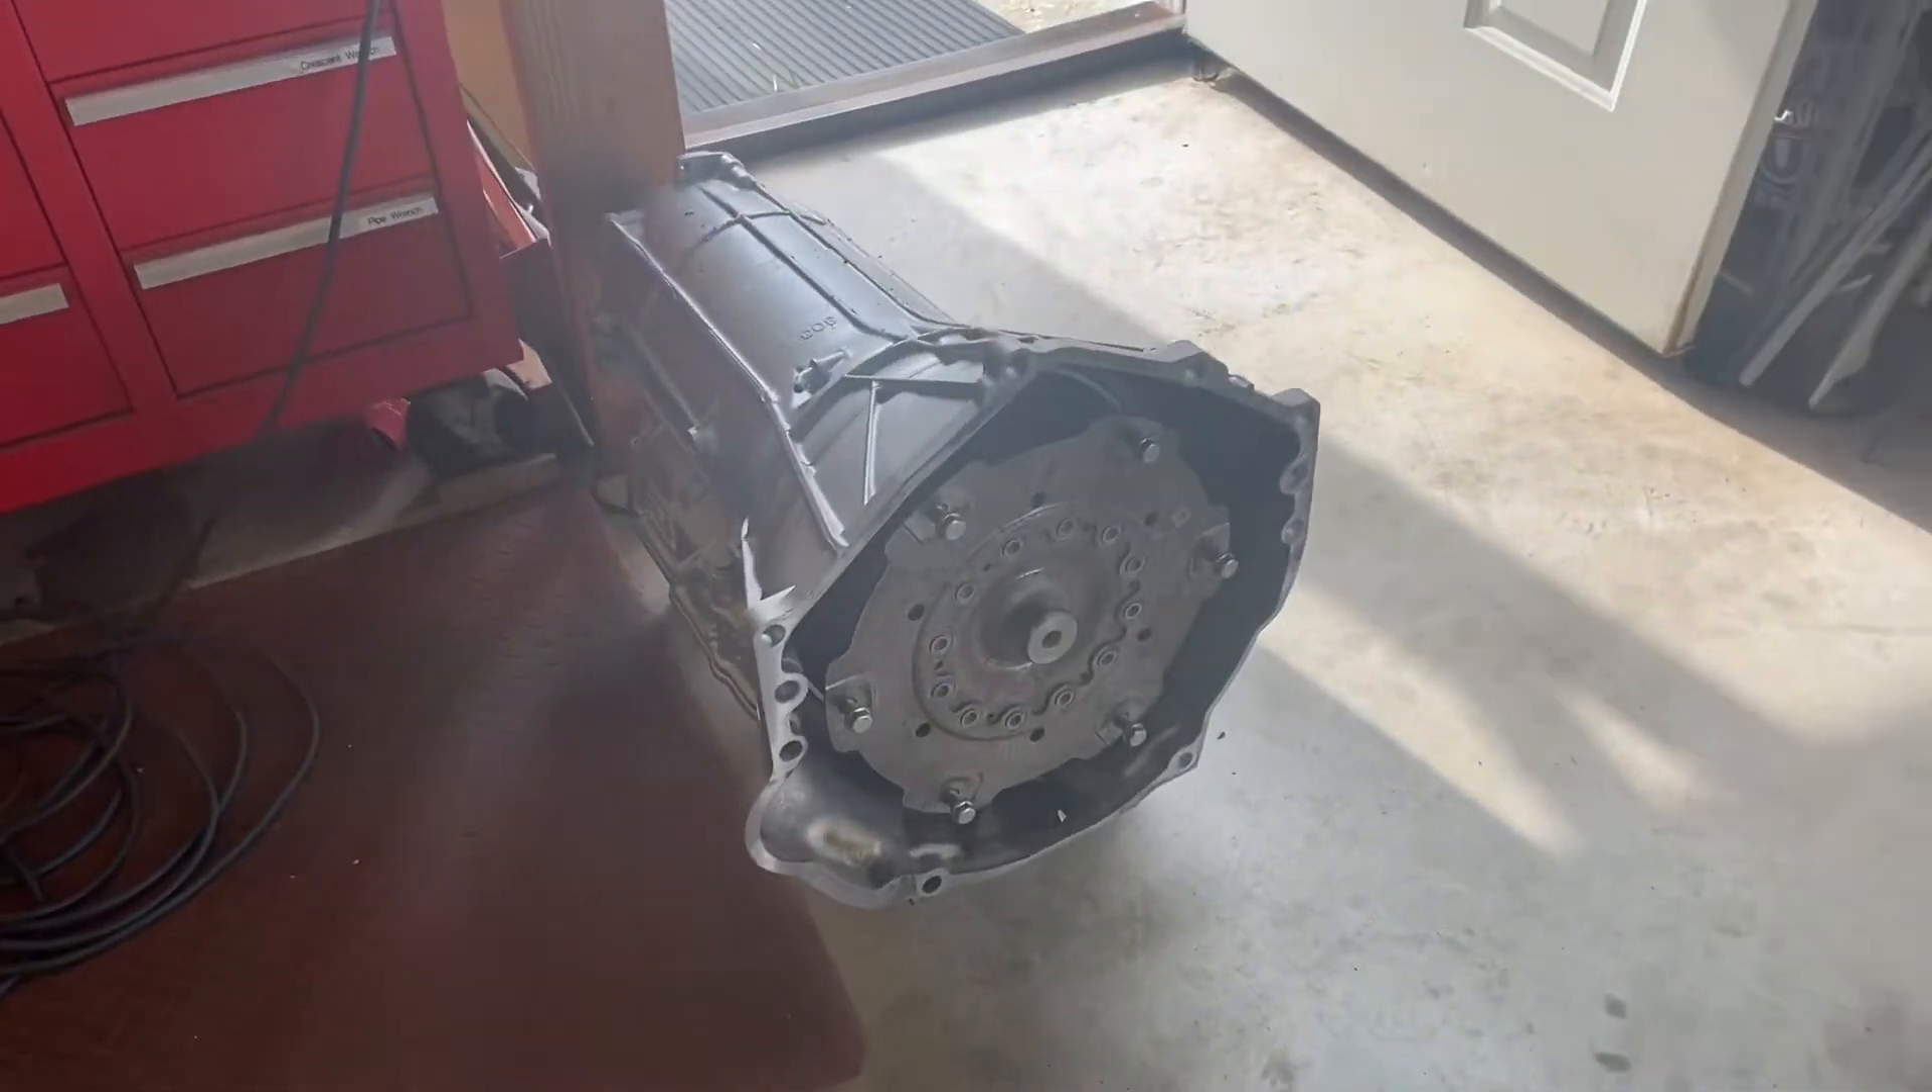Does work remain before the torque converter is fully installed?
No.